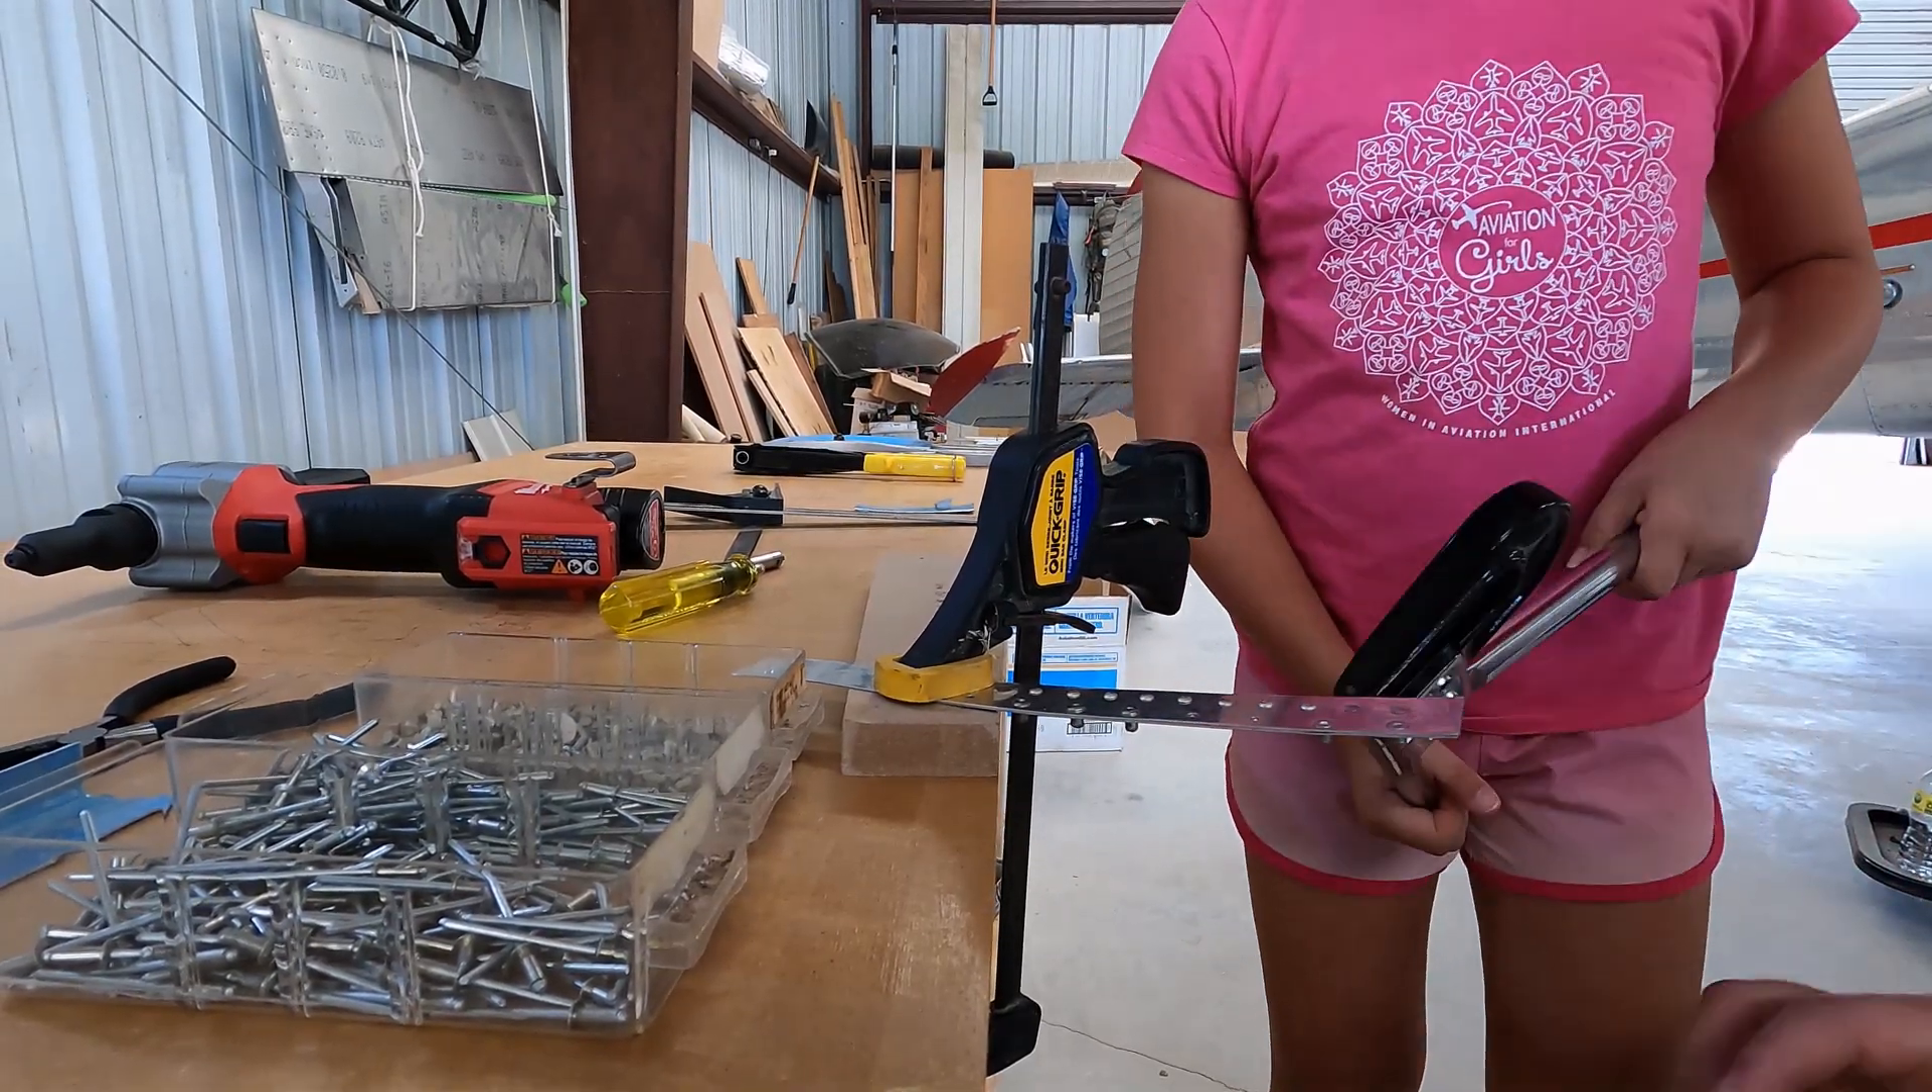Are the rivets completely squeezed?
No.